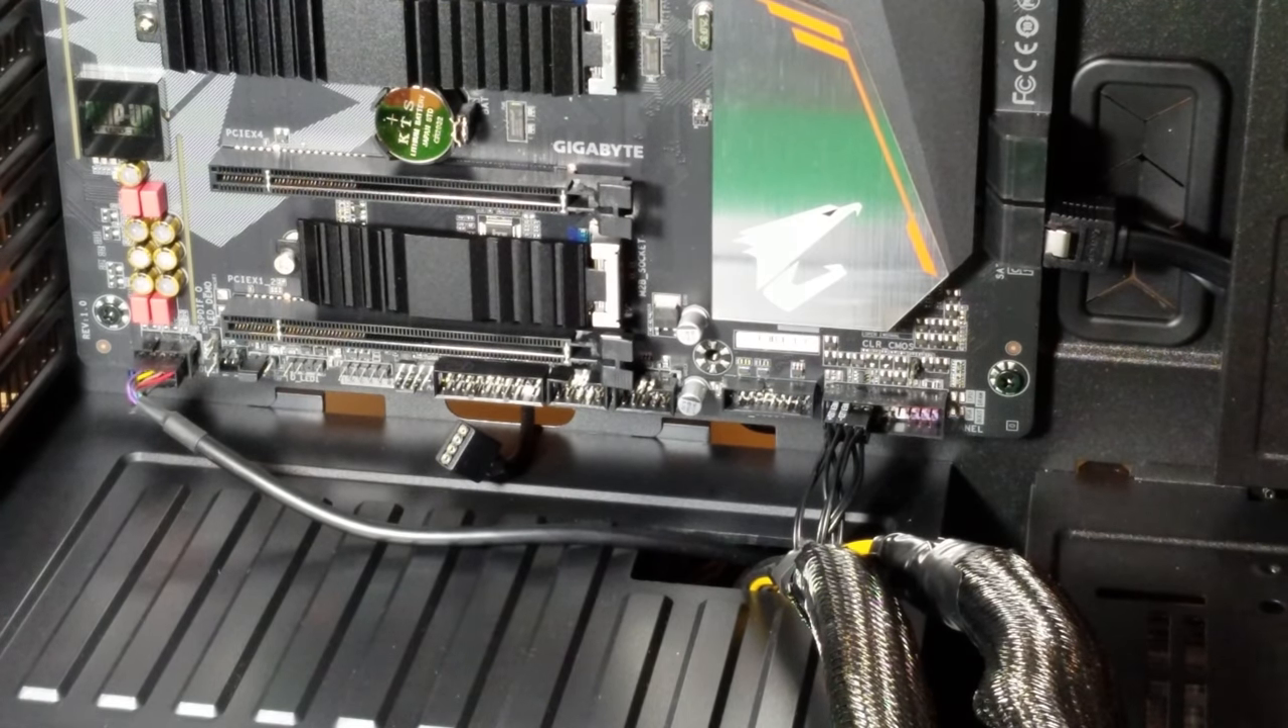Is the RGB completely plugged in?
No.